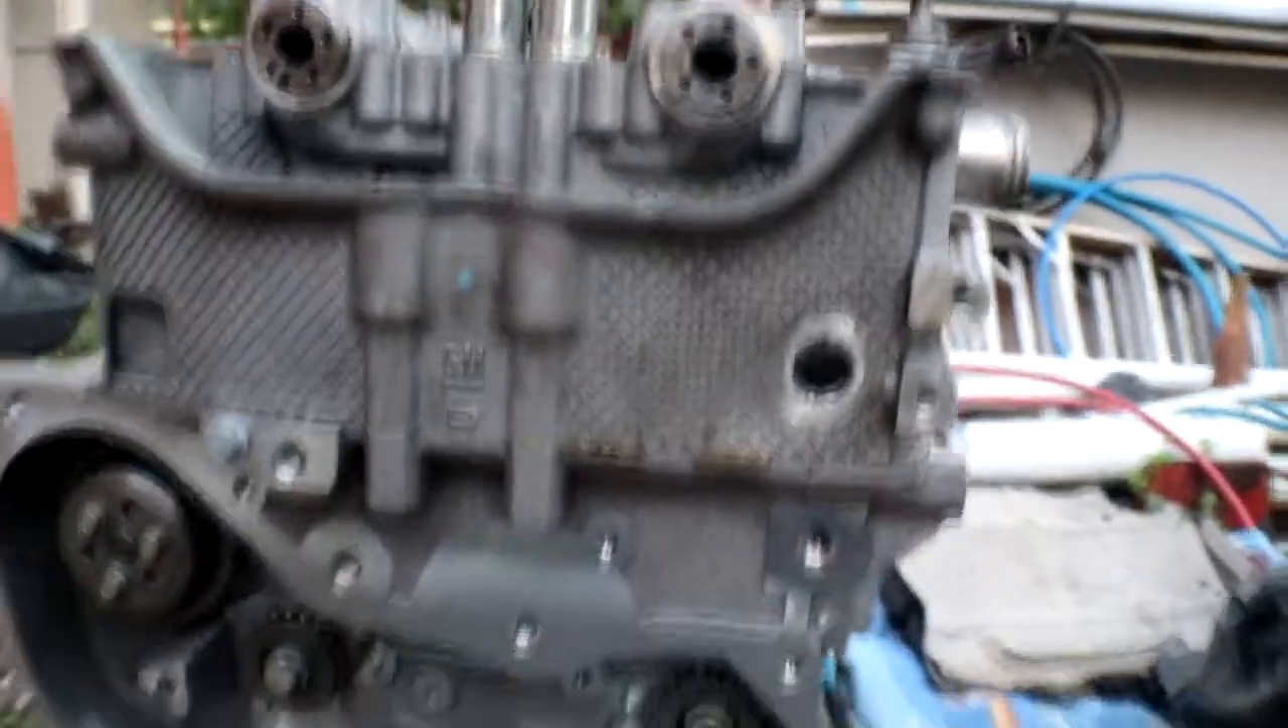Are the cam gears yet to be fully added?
Yes.